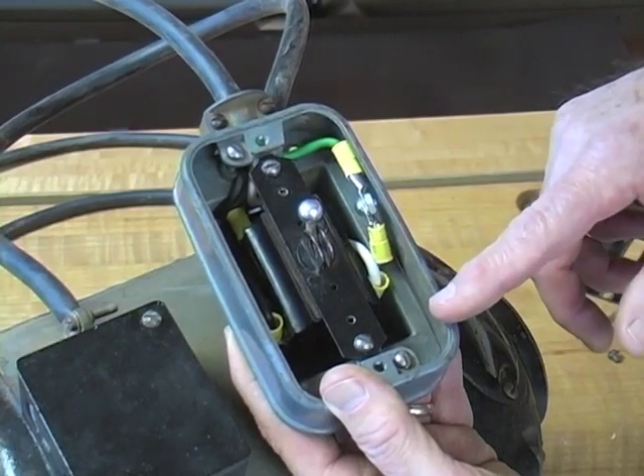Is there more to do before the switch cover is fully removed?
No.